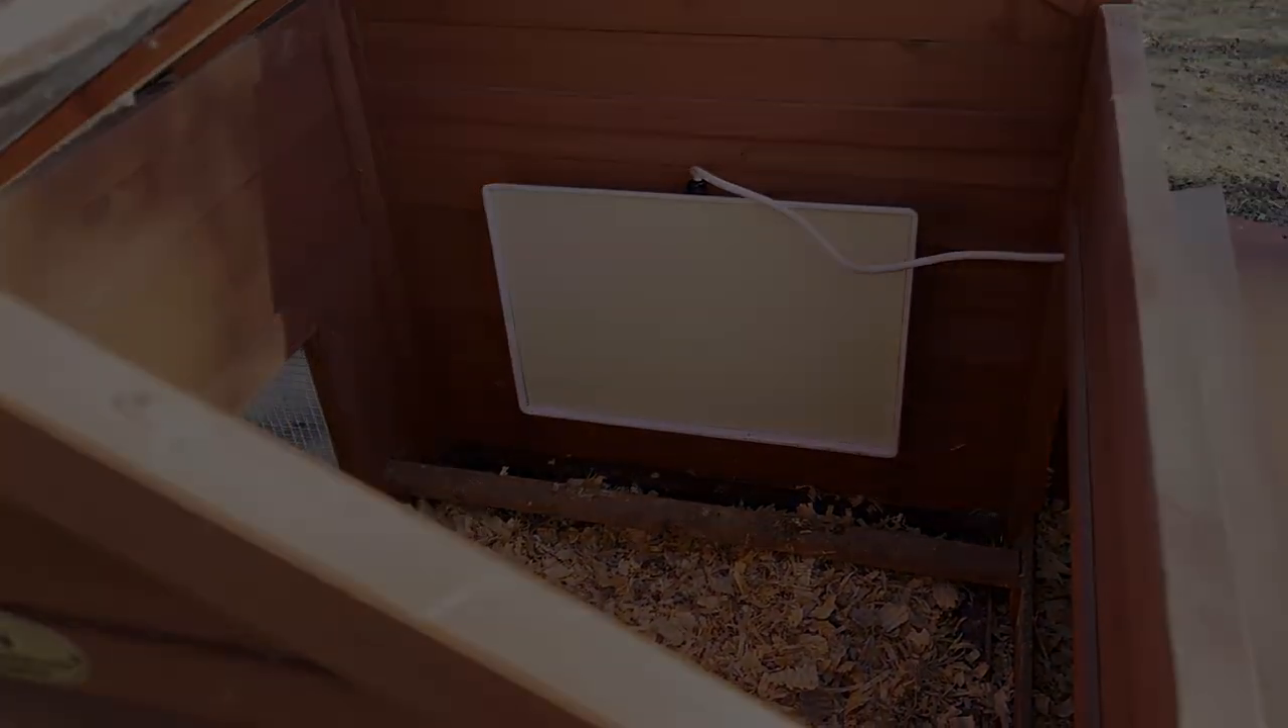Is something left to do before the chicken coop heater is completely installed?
No.